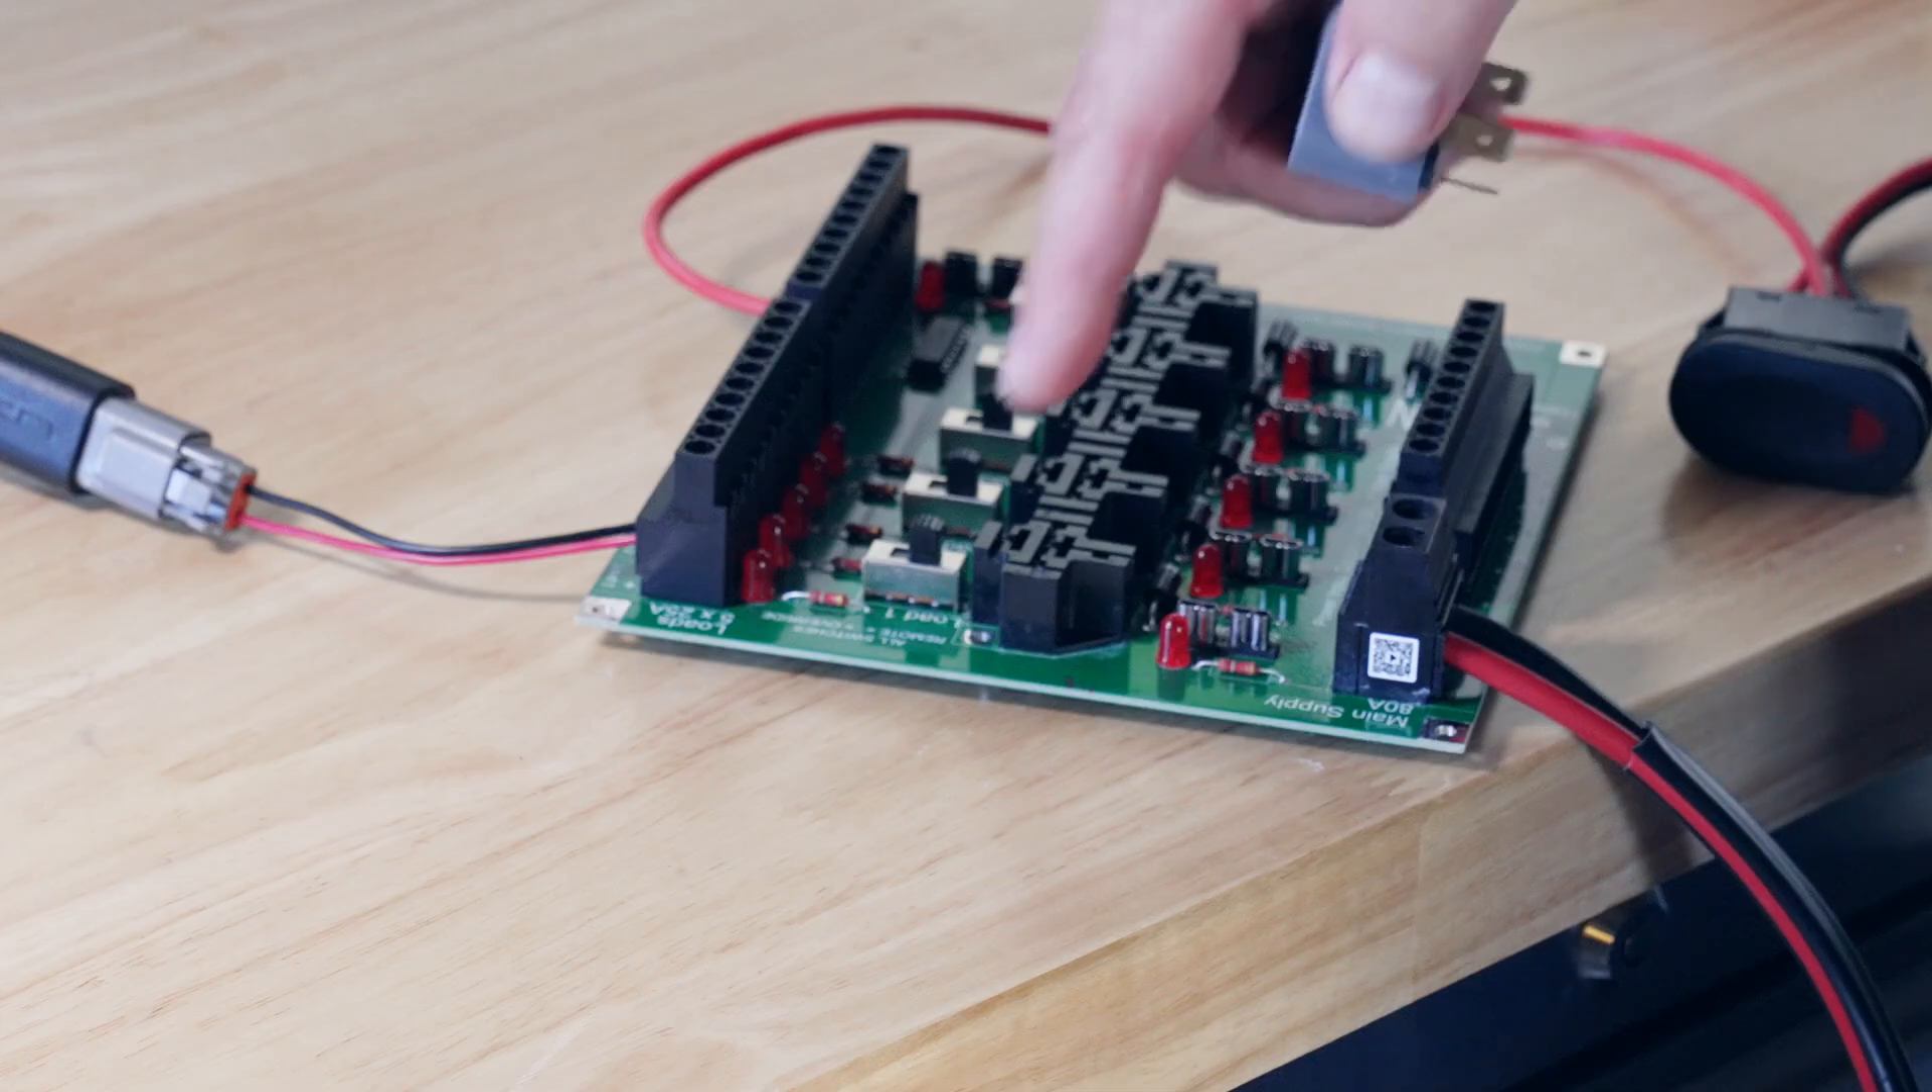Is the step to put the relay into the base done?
No.